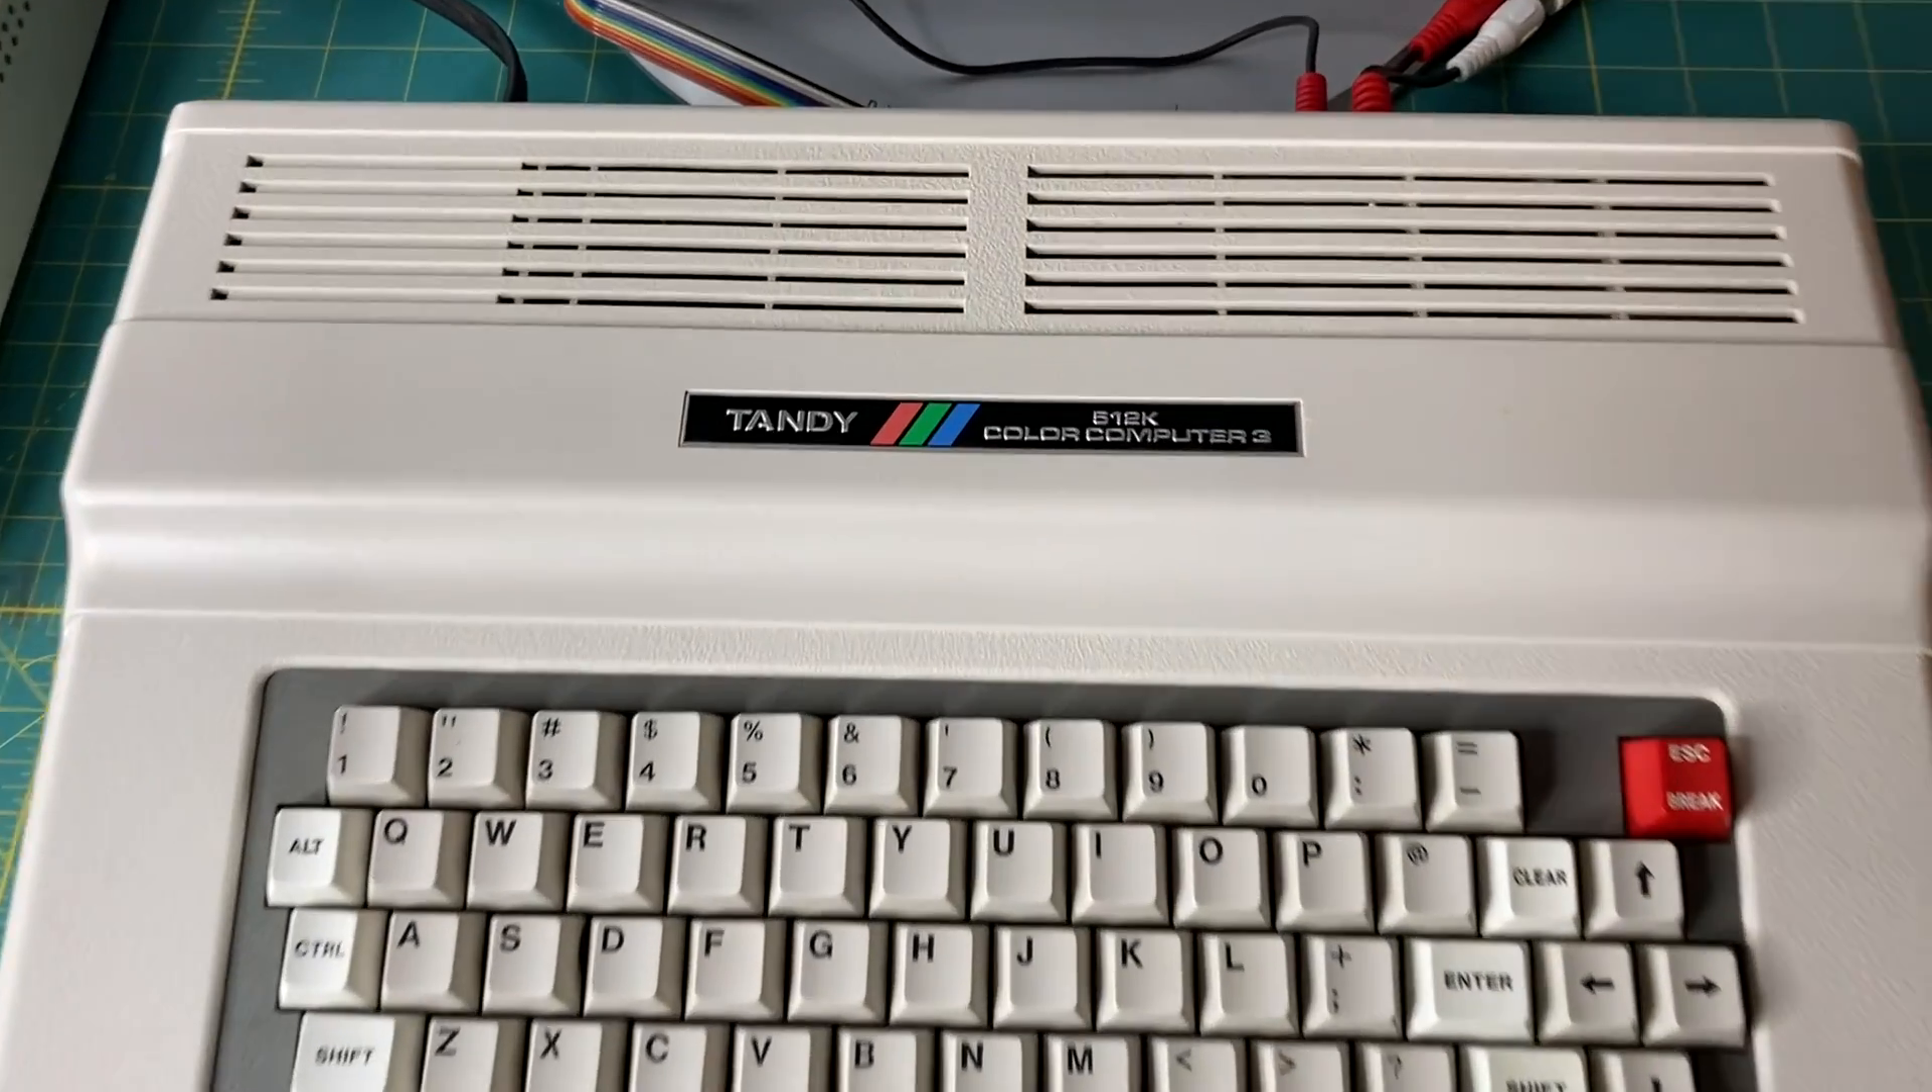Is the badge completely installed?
Yes.